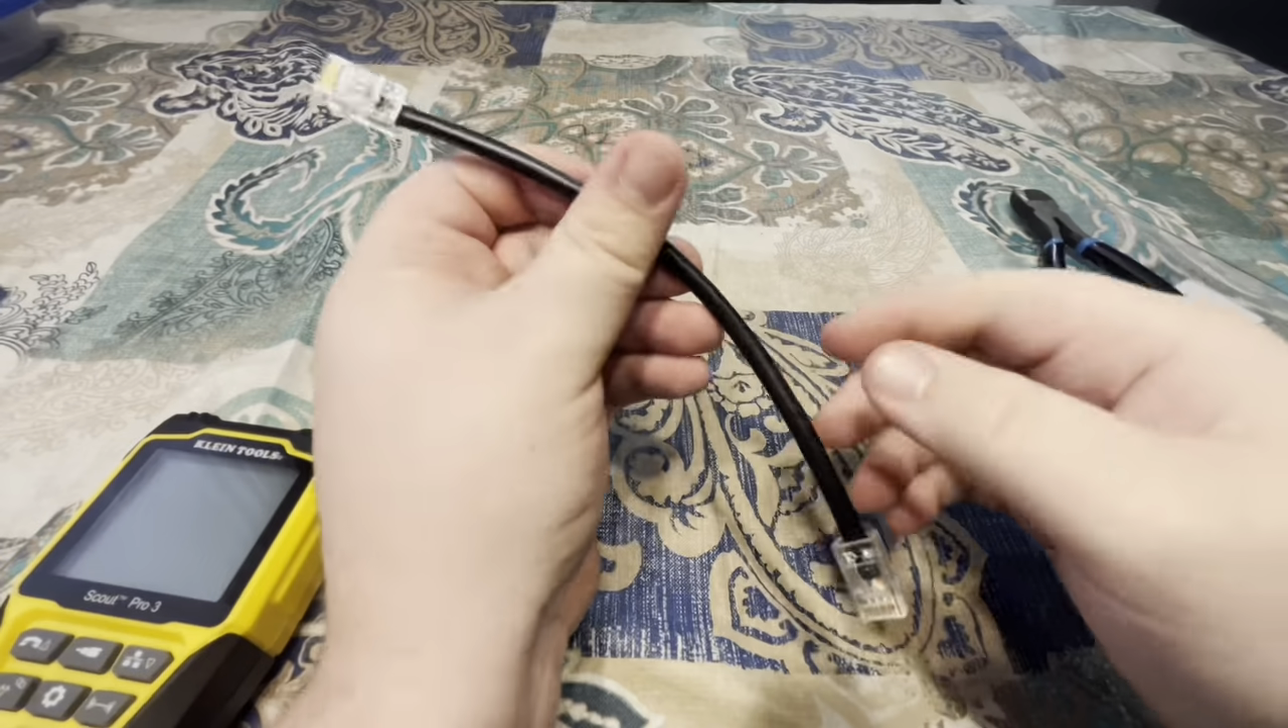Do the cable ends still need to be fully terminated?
No.